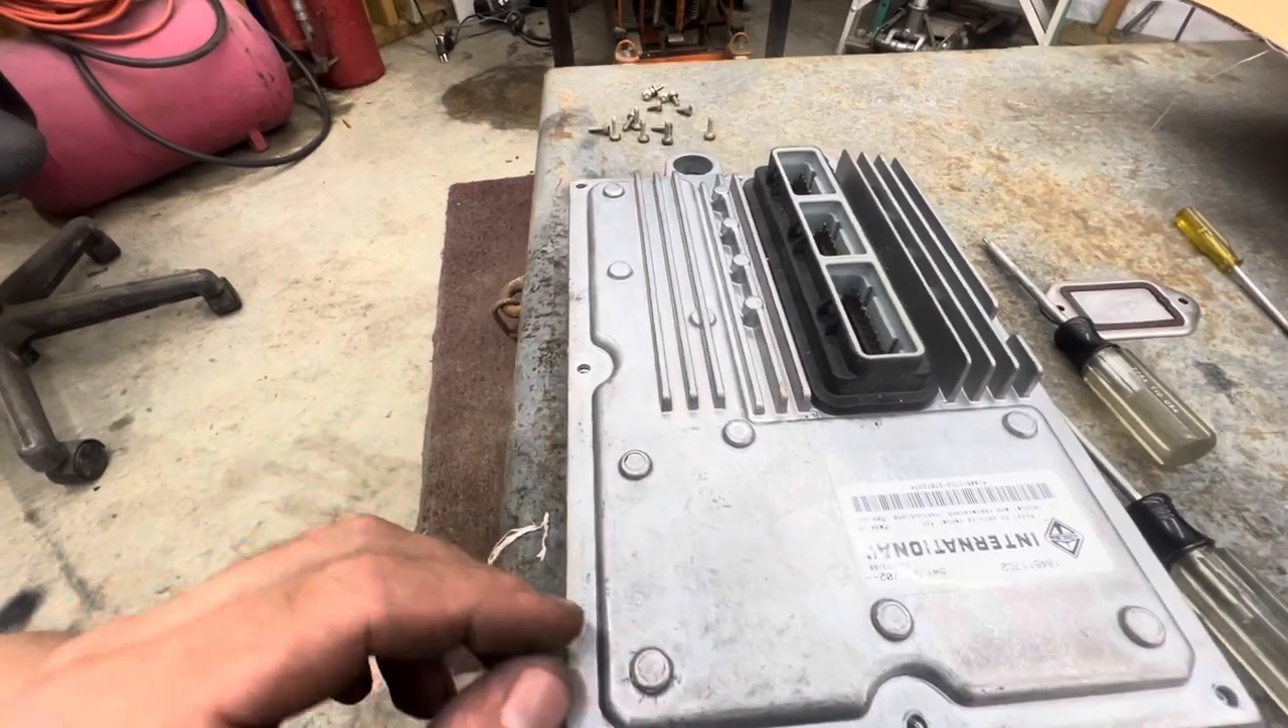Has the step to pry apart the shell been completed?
No.